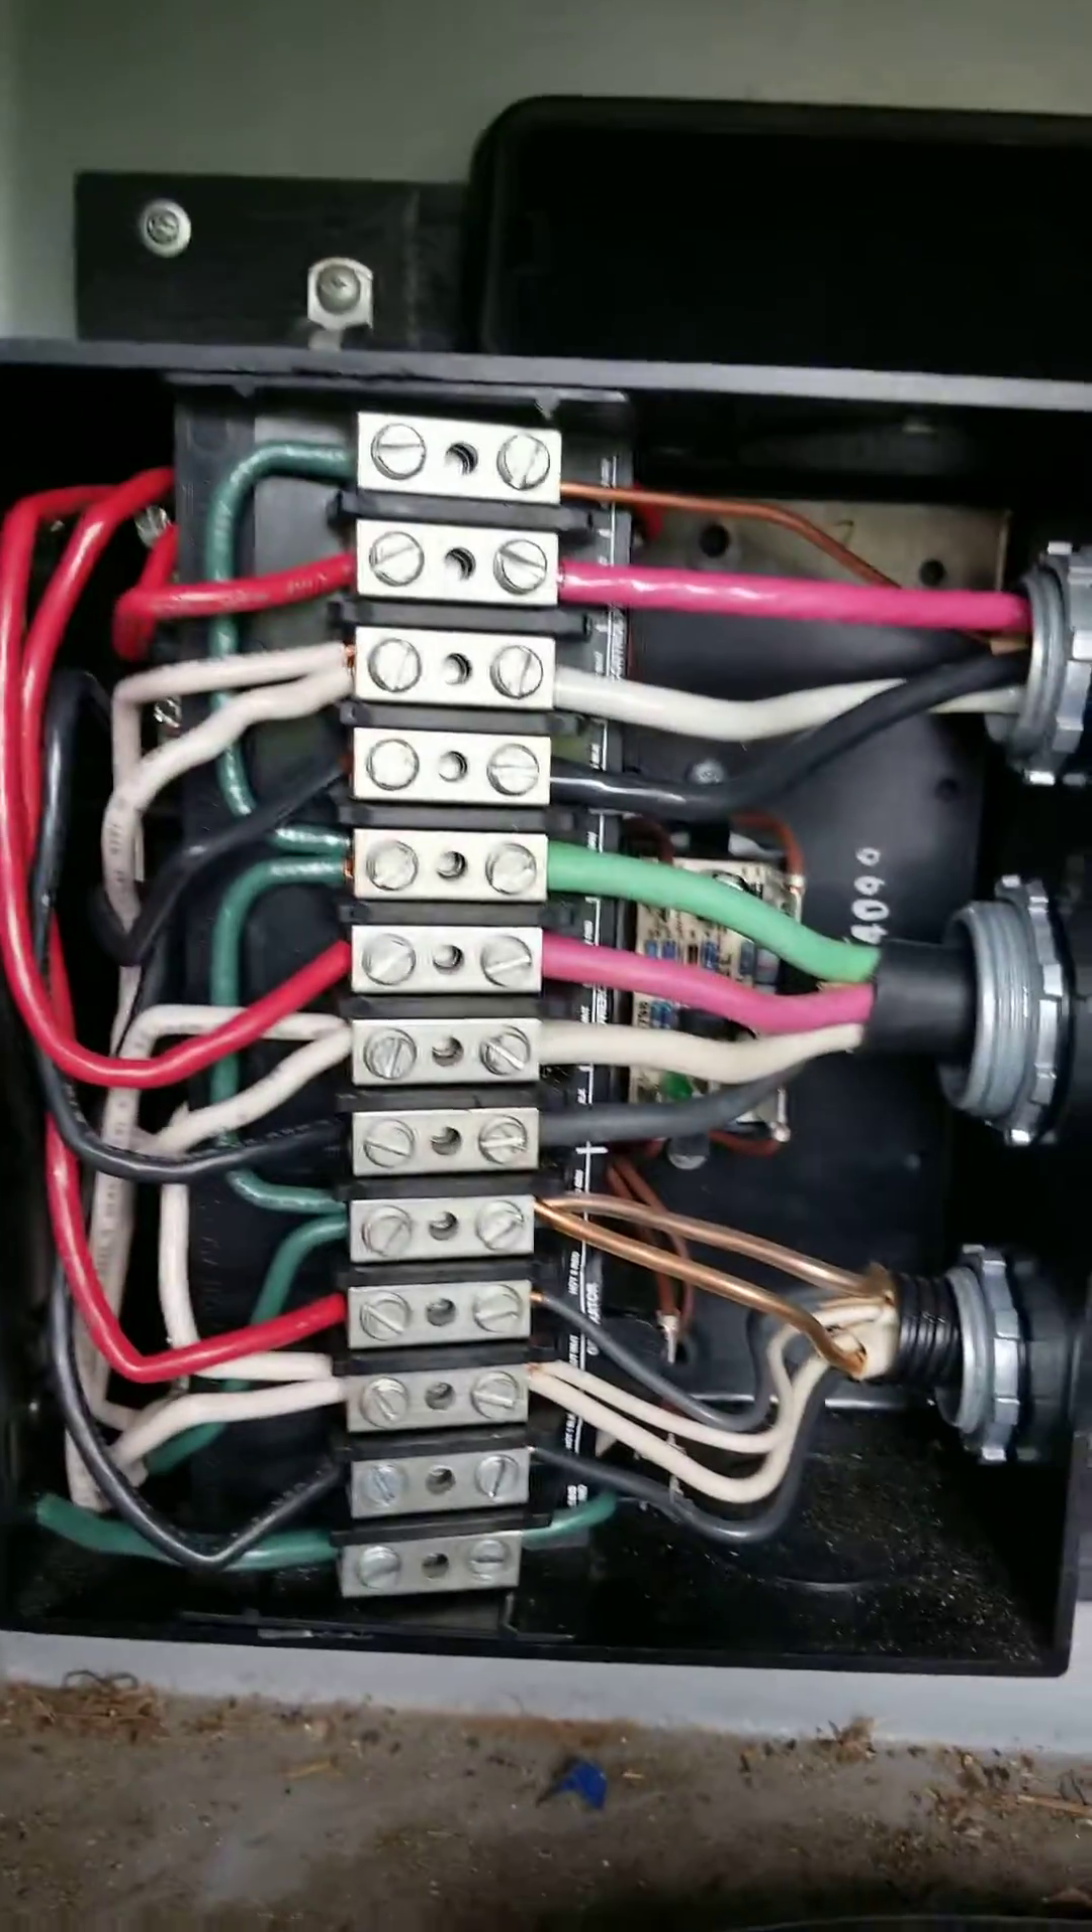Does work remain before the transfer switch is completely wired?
No.